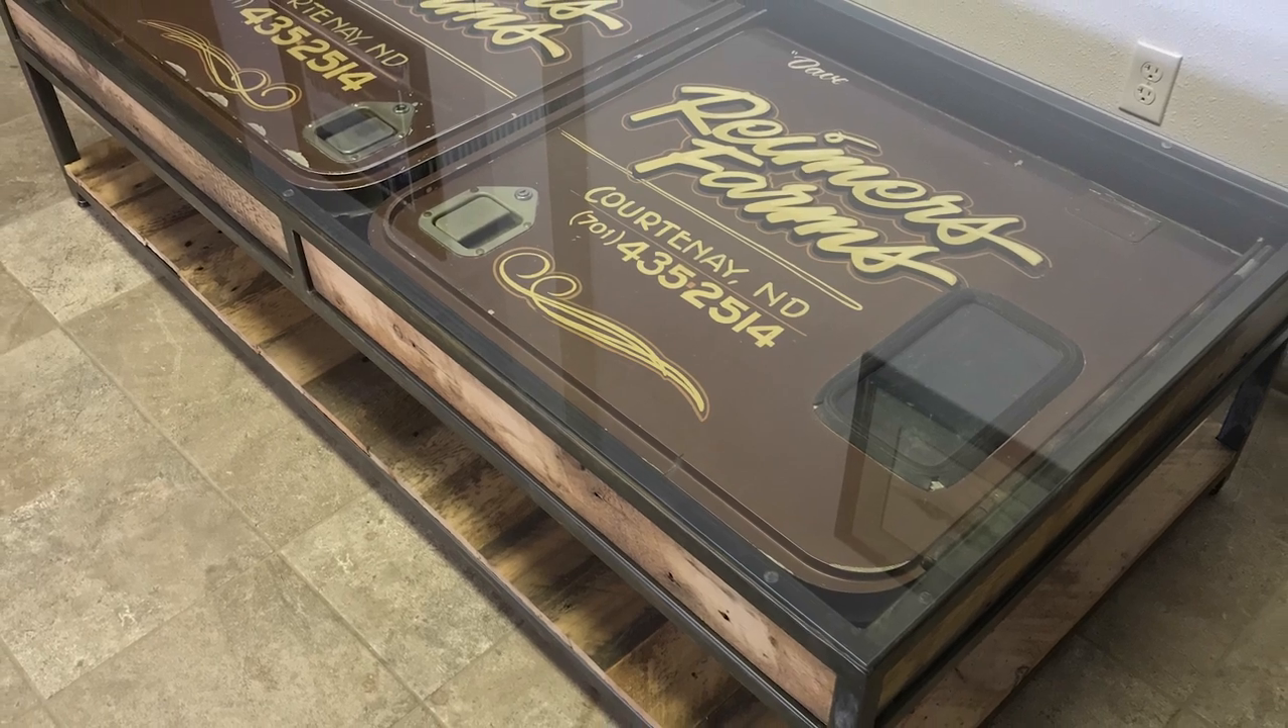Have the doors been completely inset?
Yes.